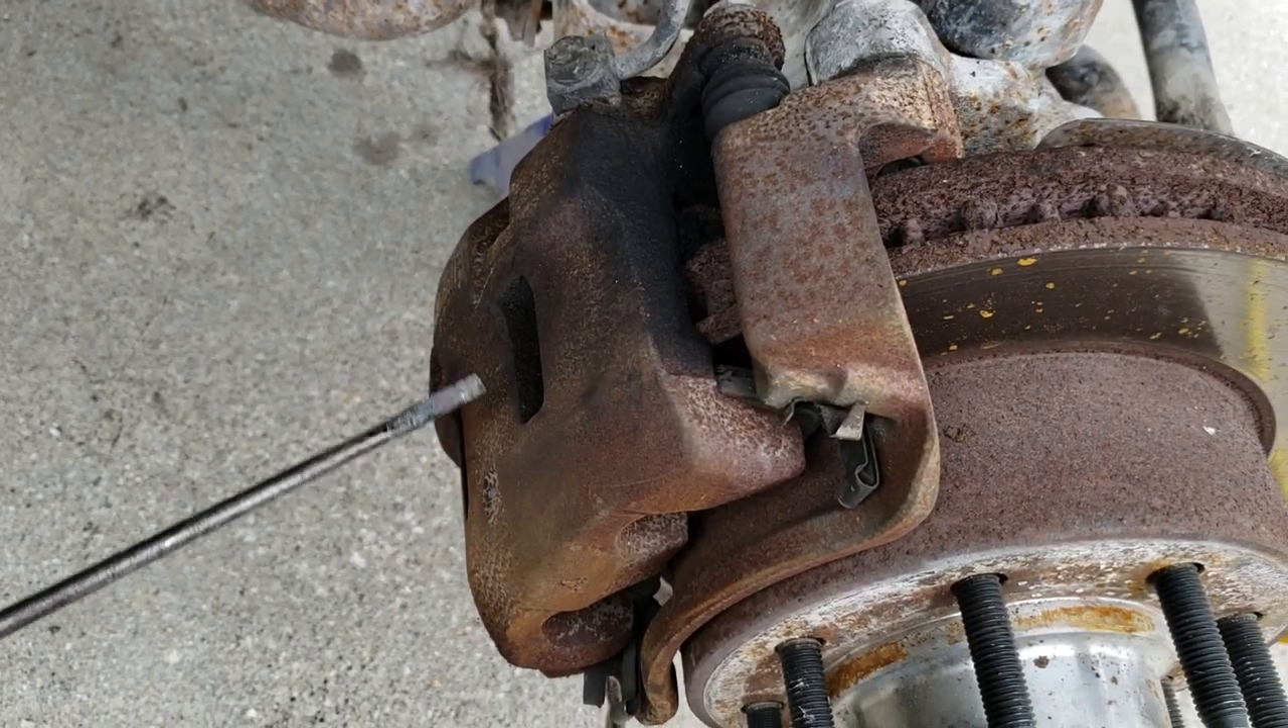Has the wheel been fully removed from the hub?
Yes.